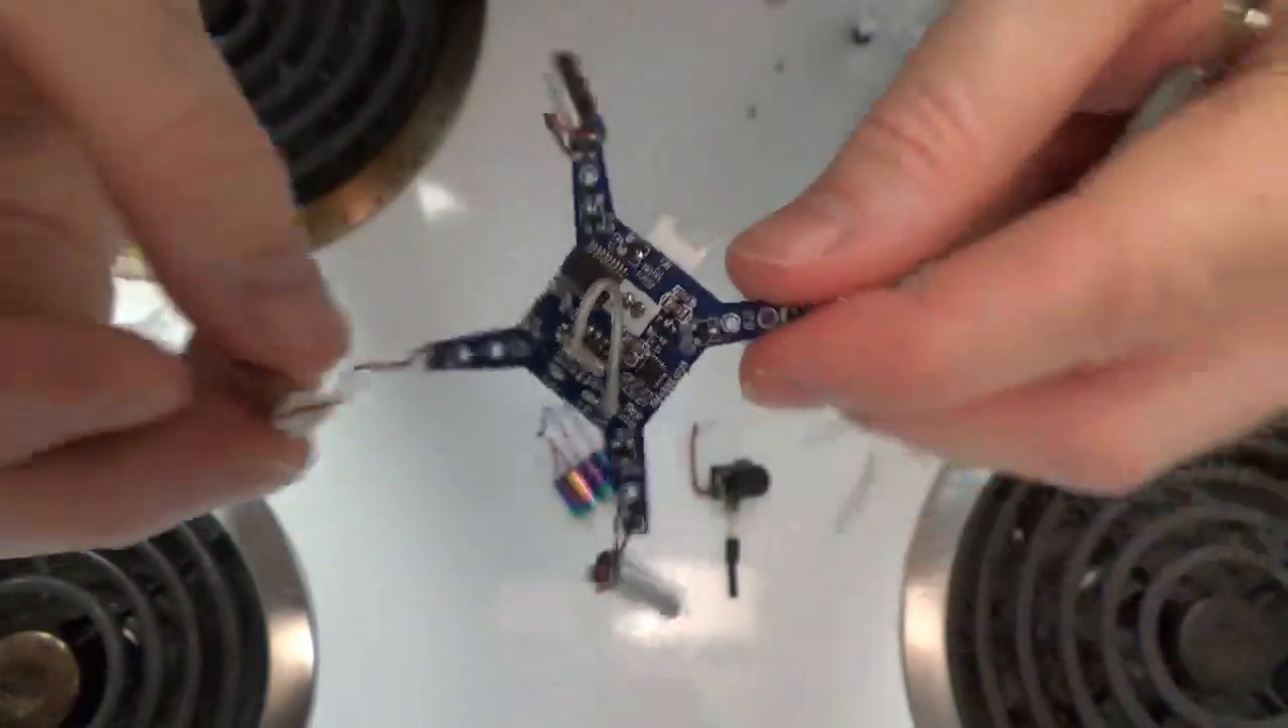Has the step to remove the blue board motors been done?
No.